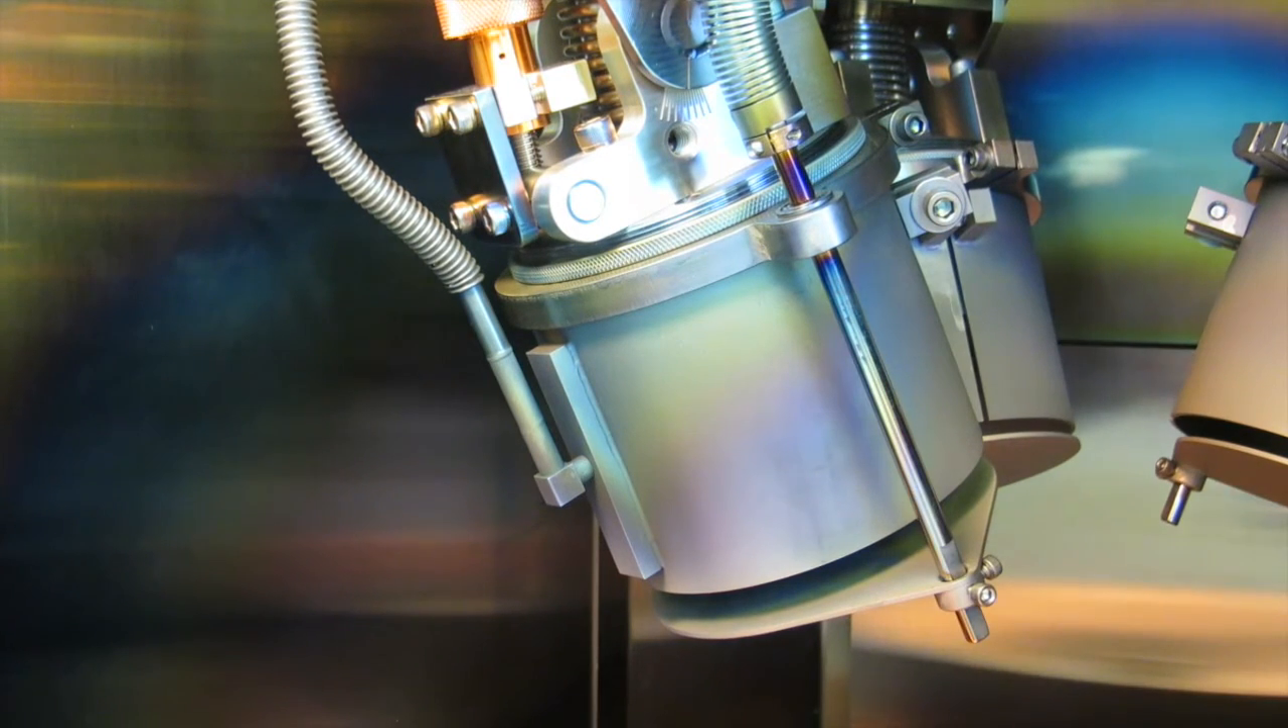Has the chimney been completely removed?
No.